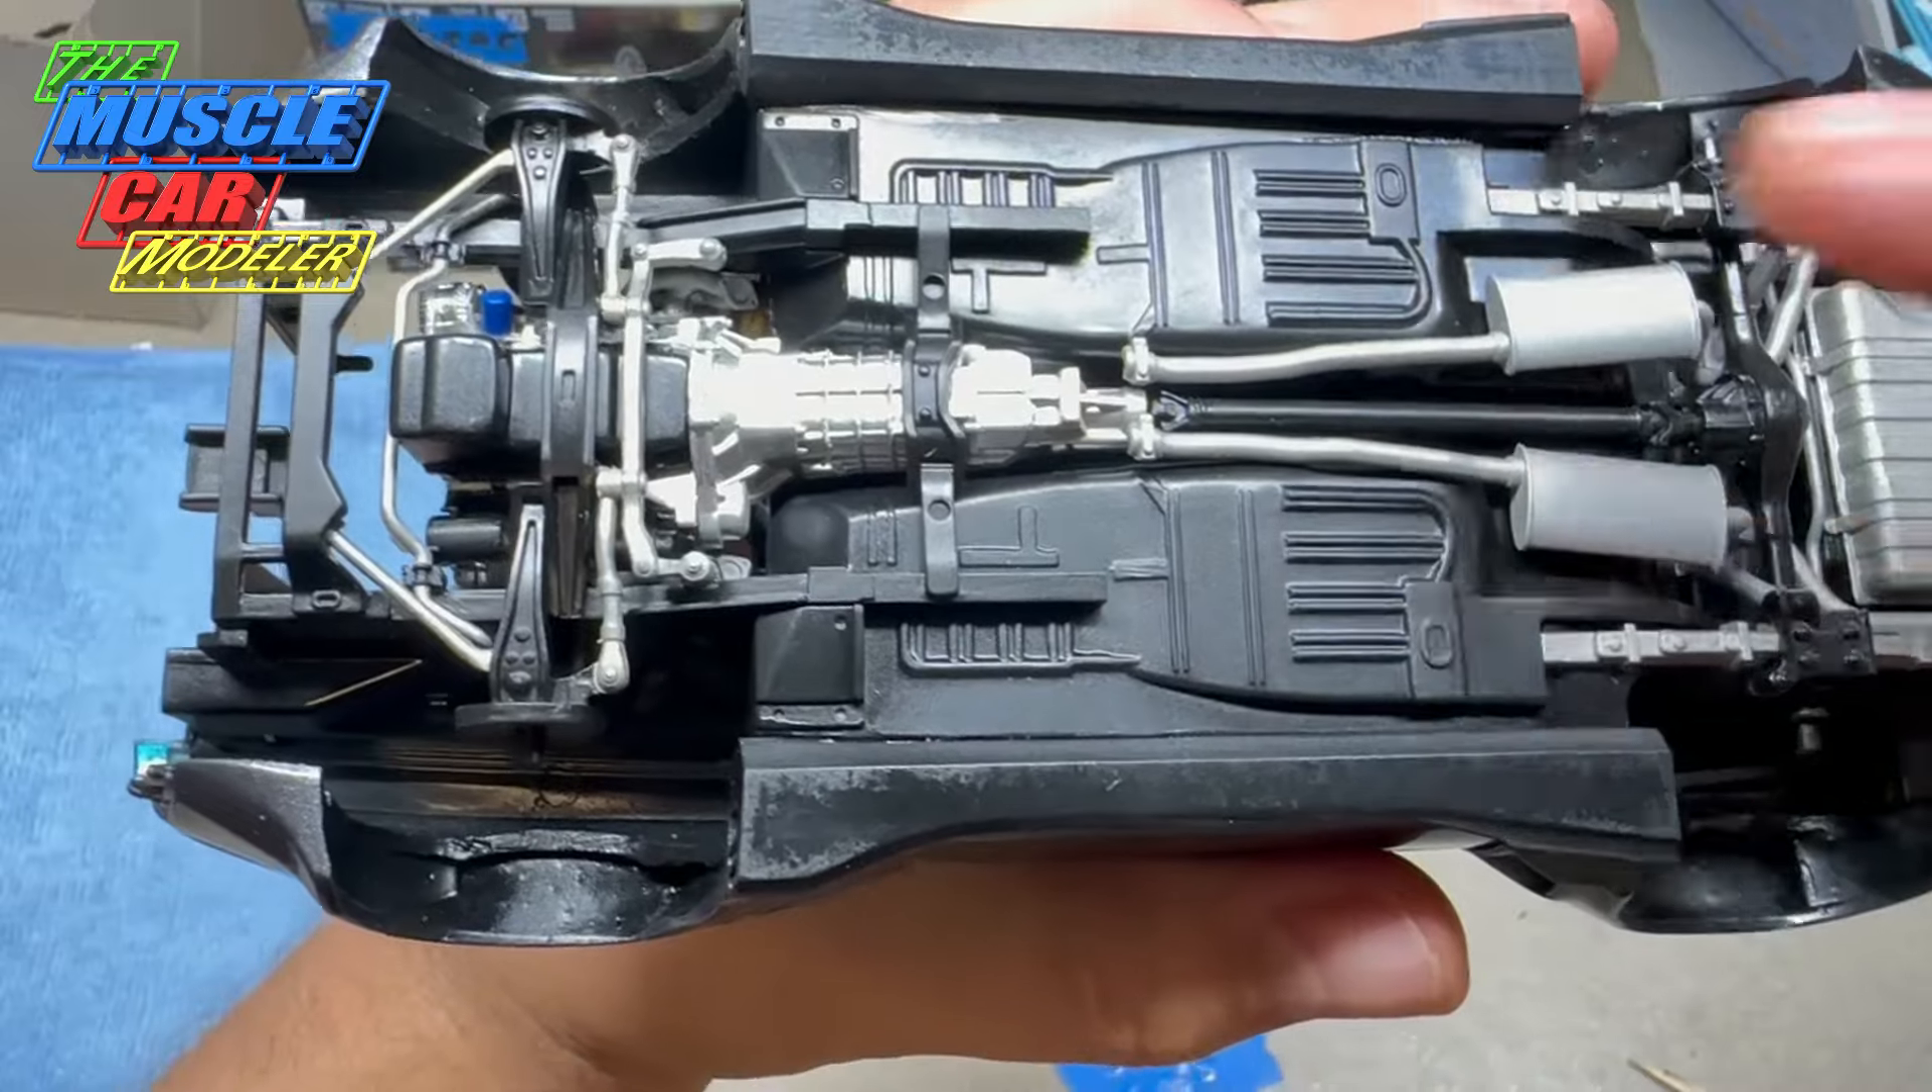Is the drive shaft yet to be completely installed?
No.